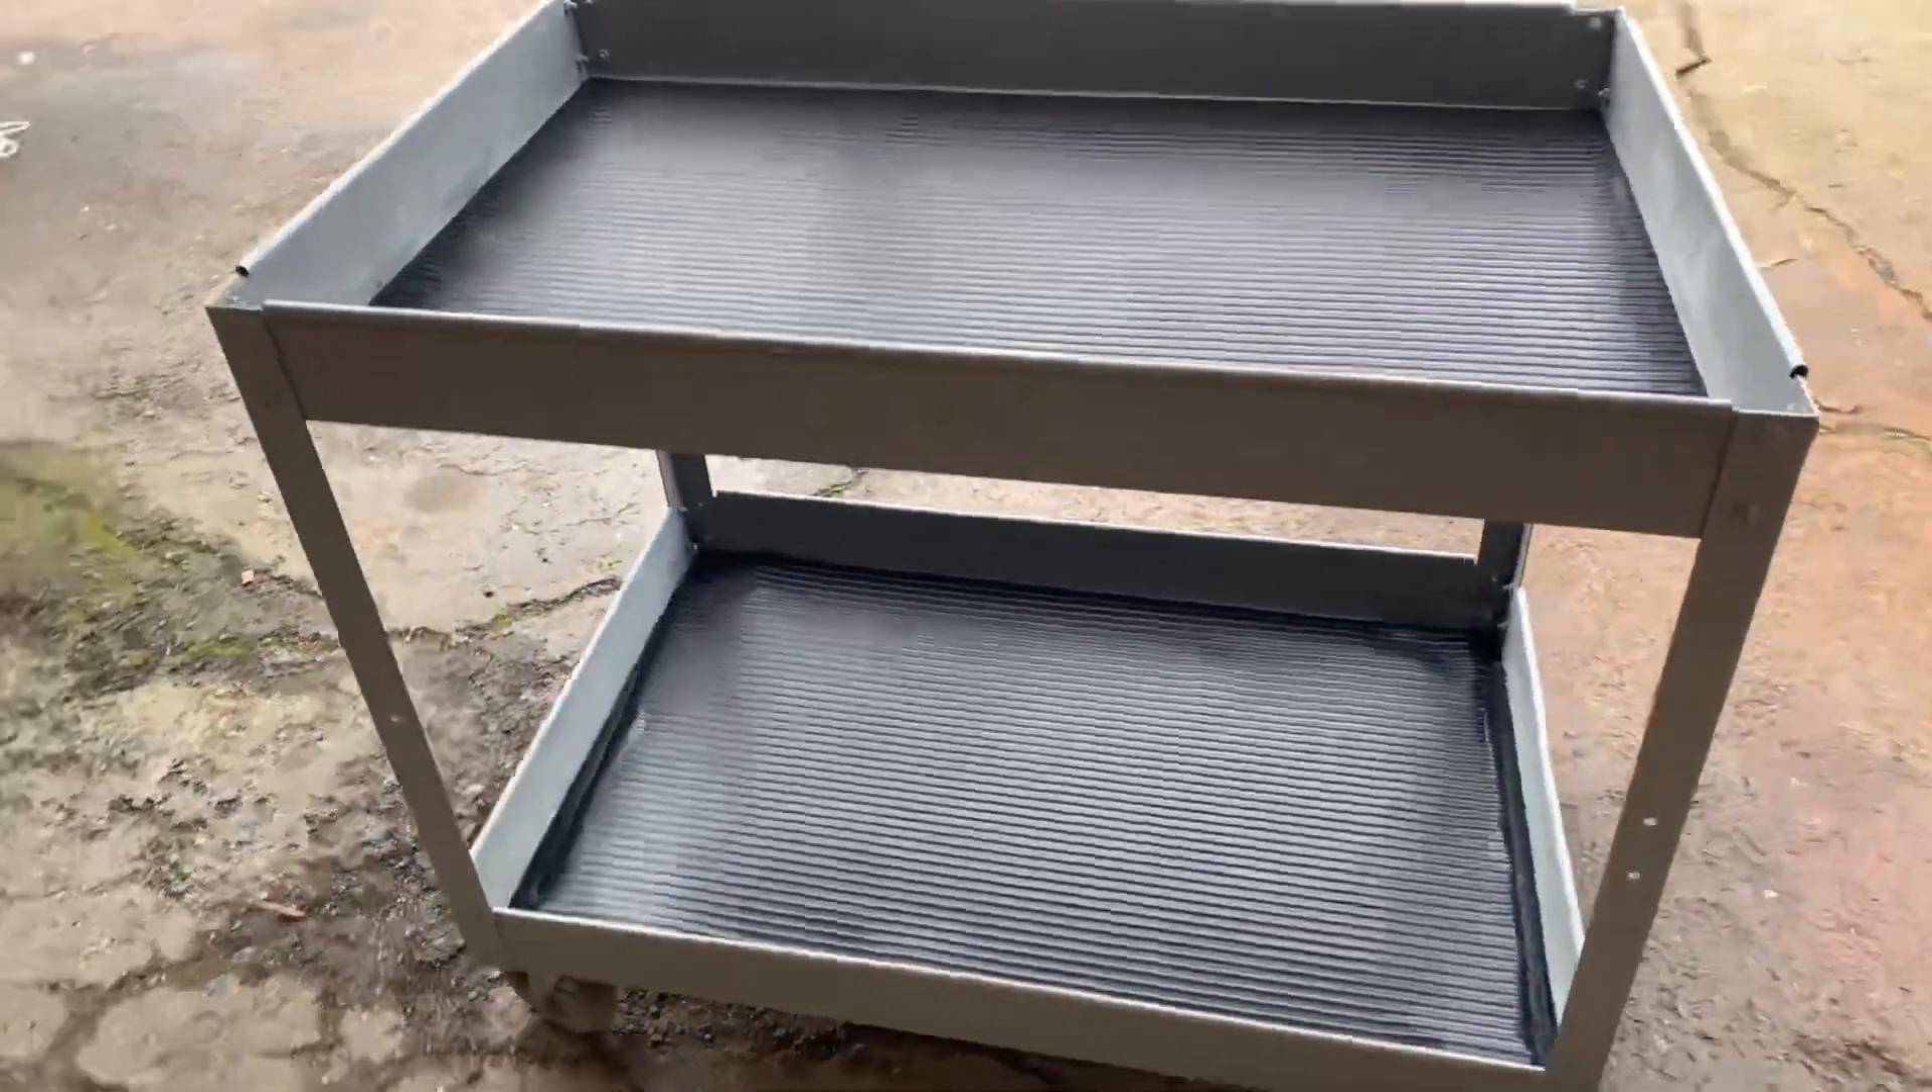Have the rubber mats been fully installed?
Yes.